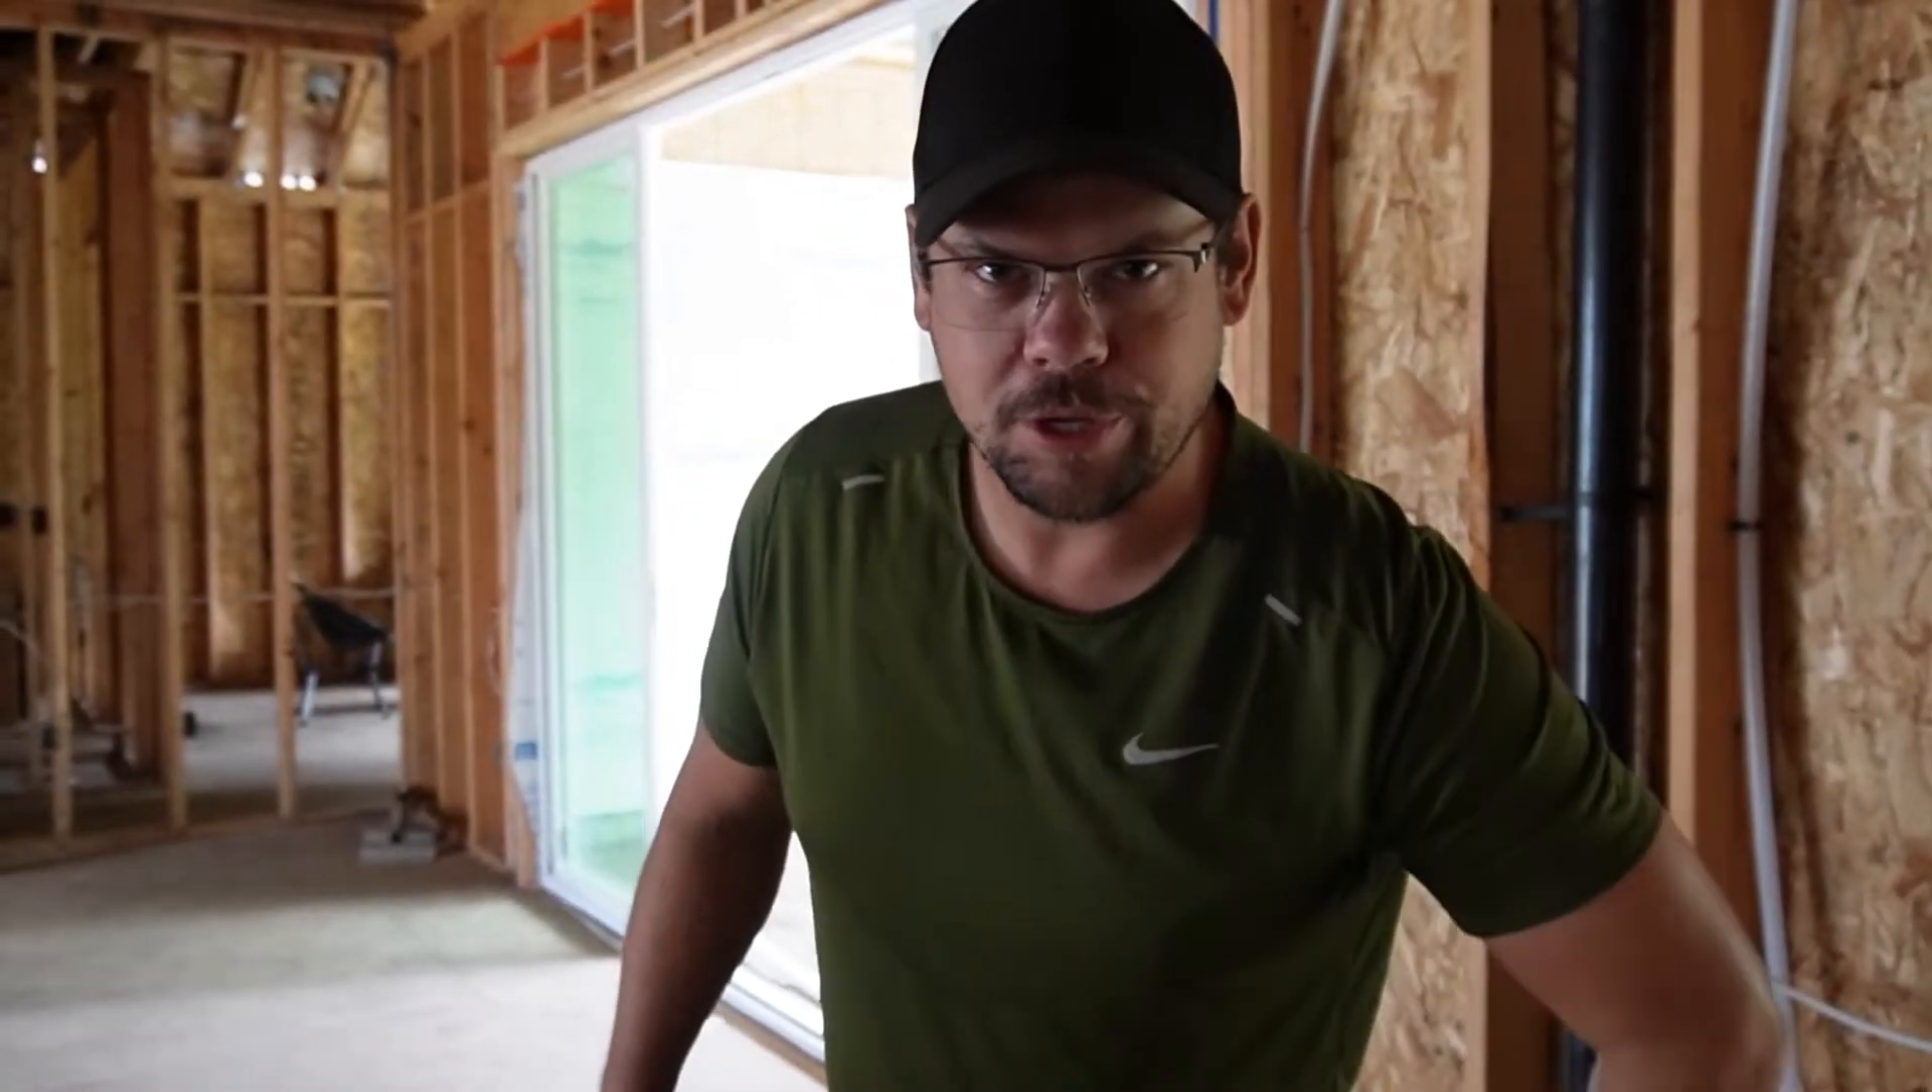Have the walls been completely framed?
Yes.